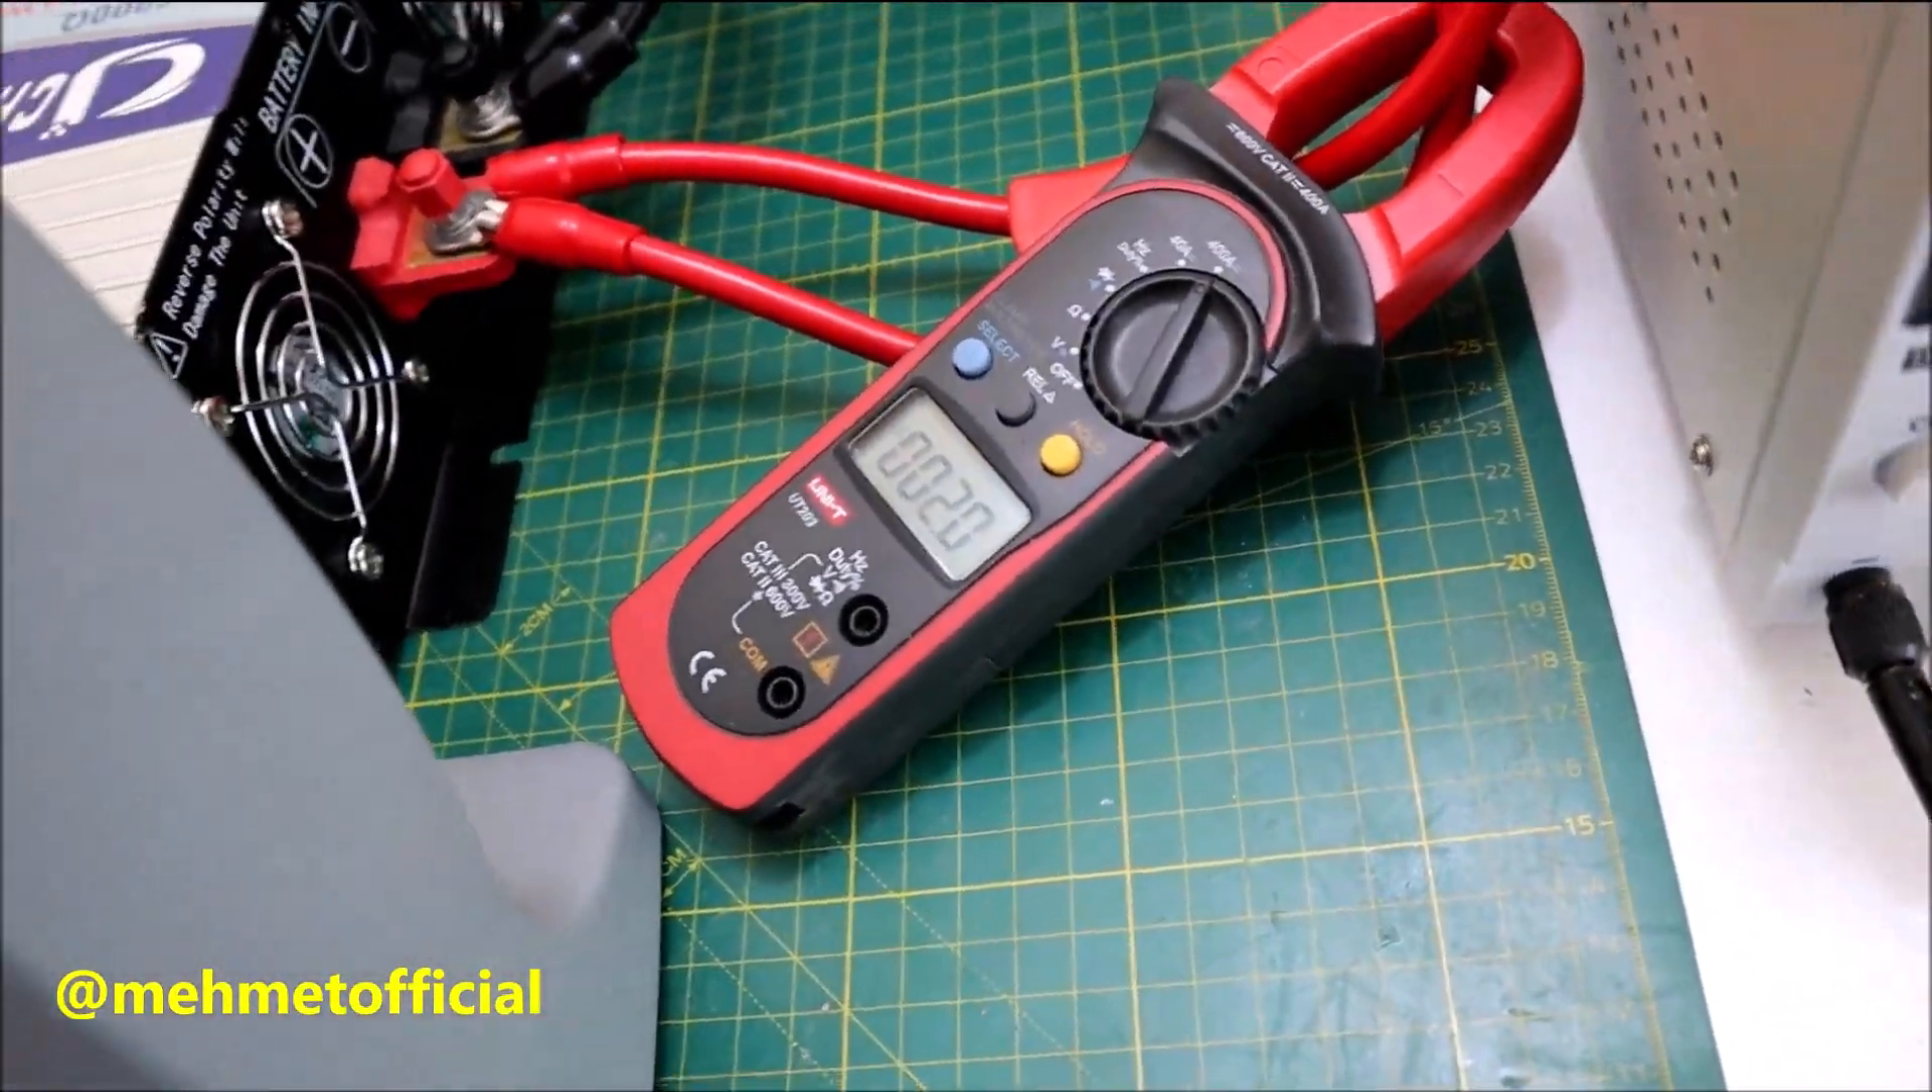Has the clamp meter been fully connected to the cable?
Yes.